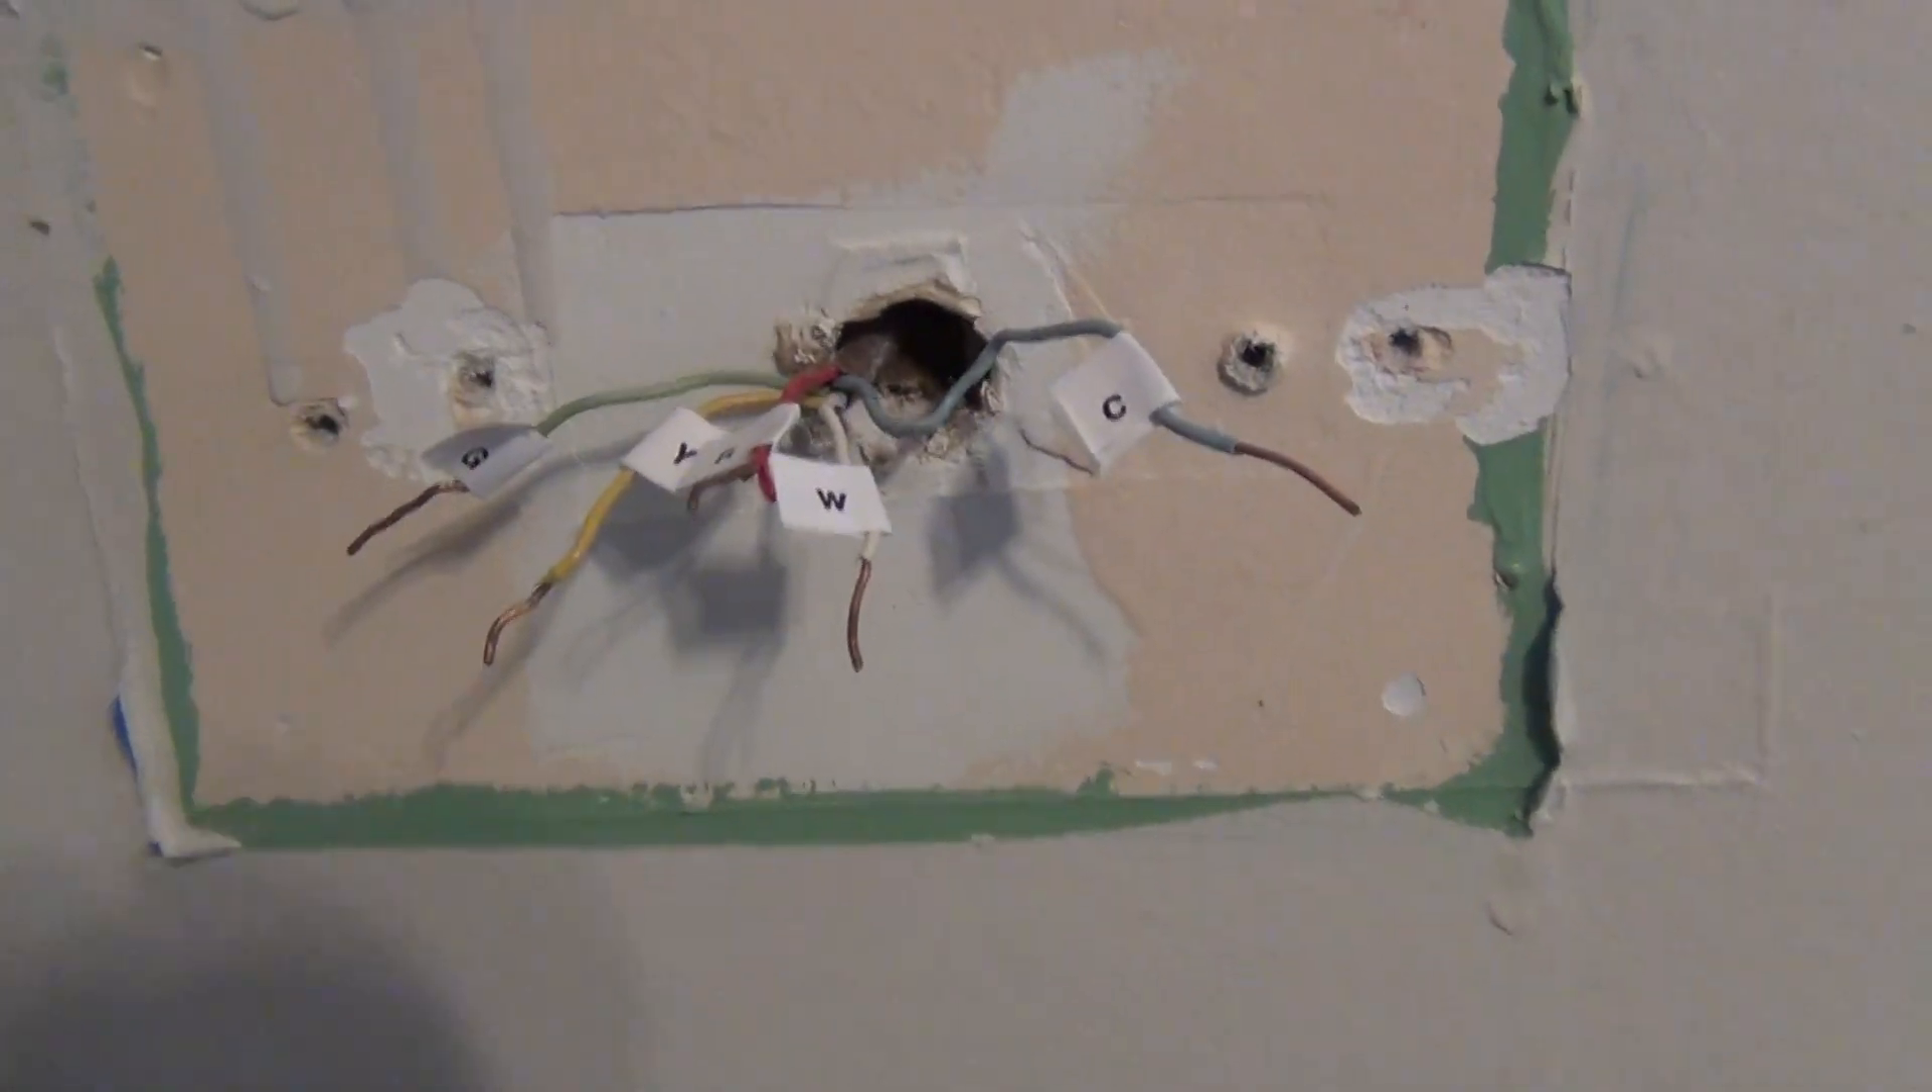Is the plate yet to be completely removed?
No.